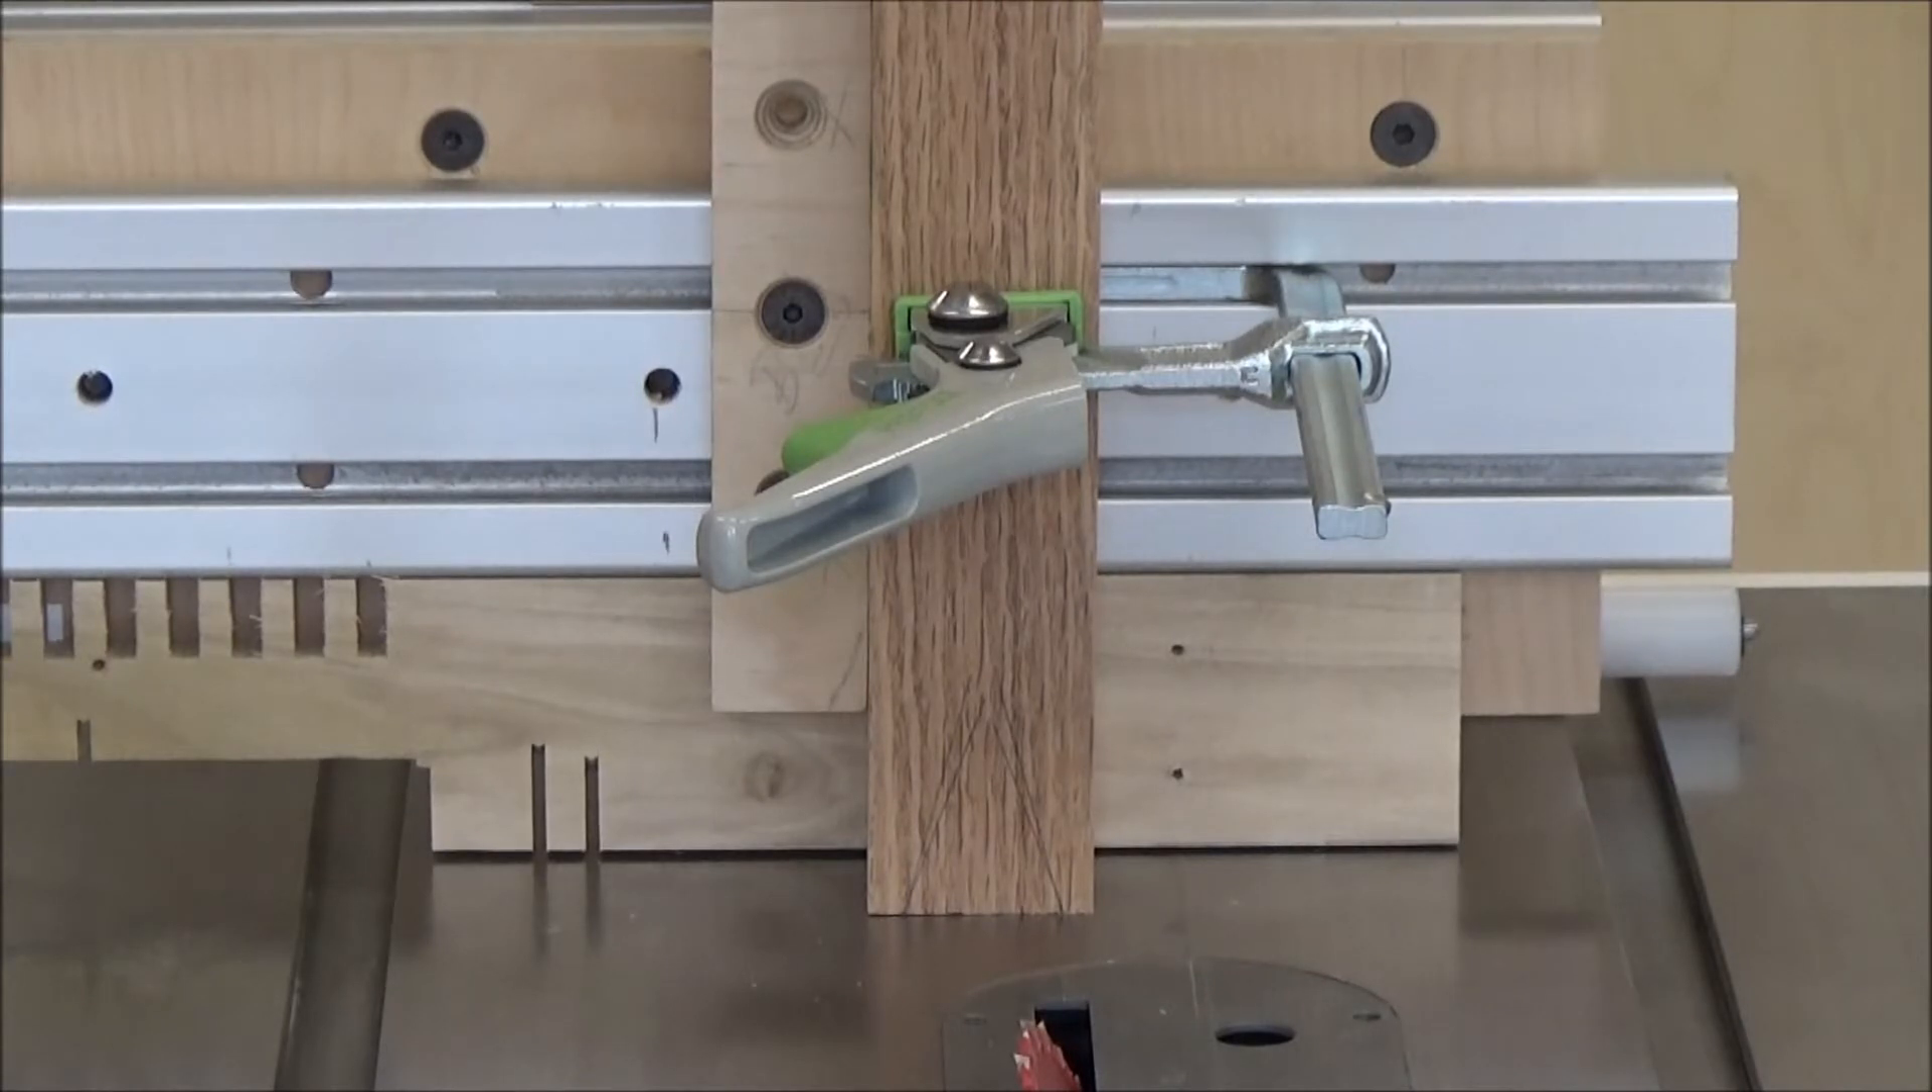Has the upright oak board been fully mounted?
Yes.